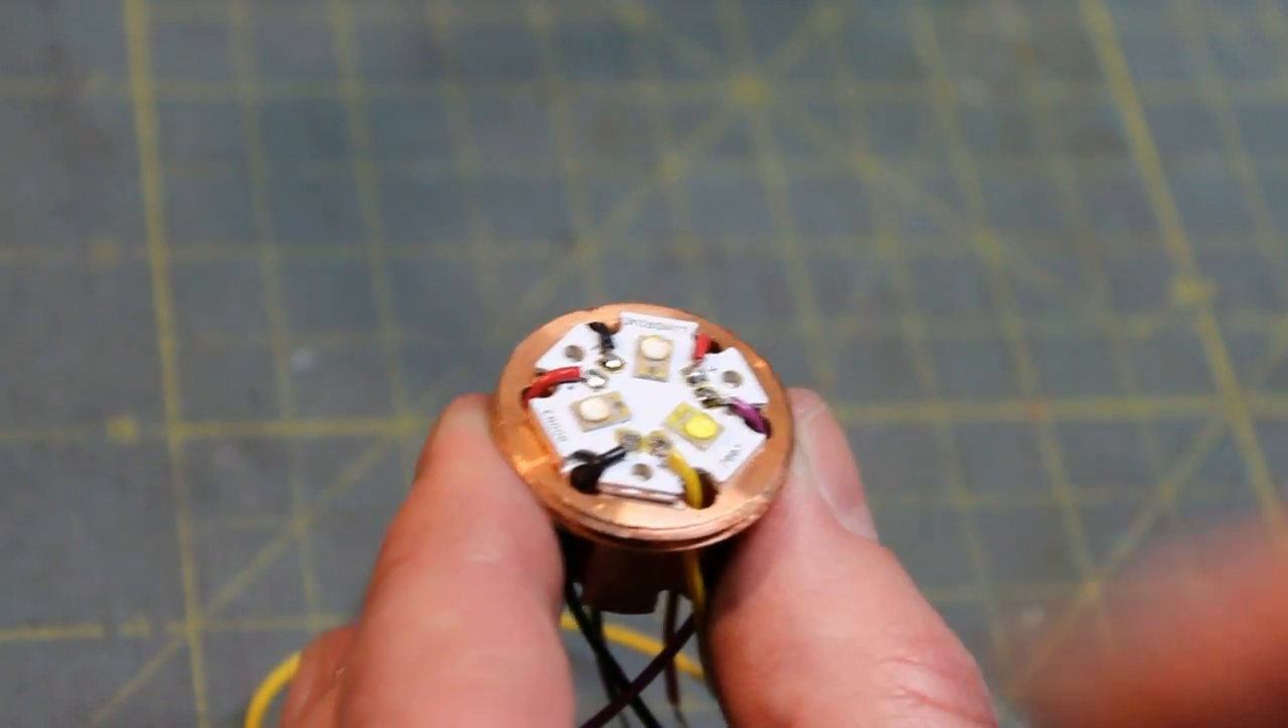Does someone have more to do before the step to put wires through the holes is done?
No.